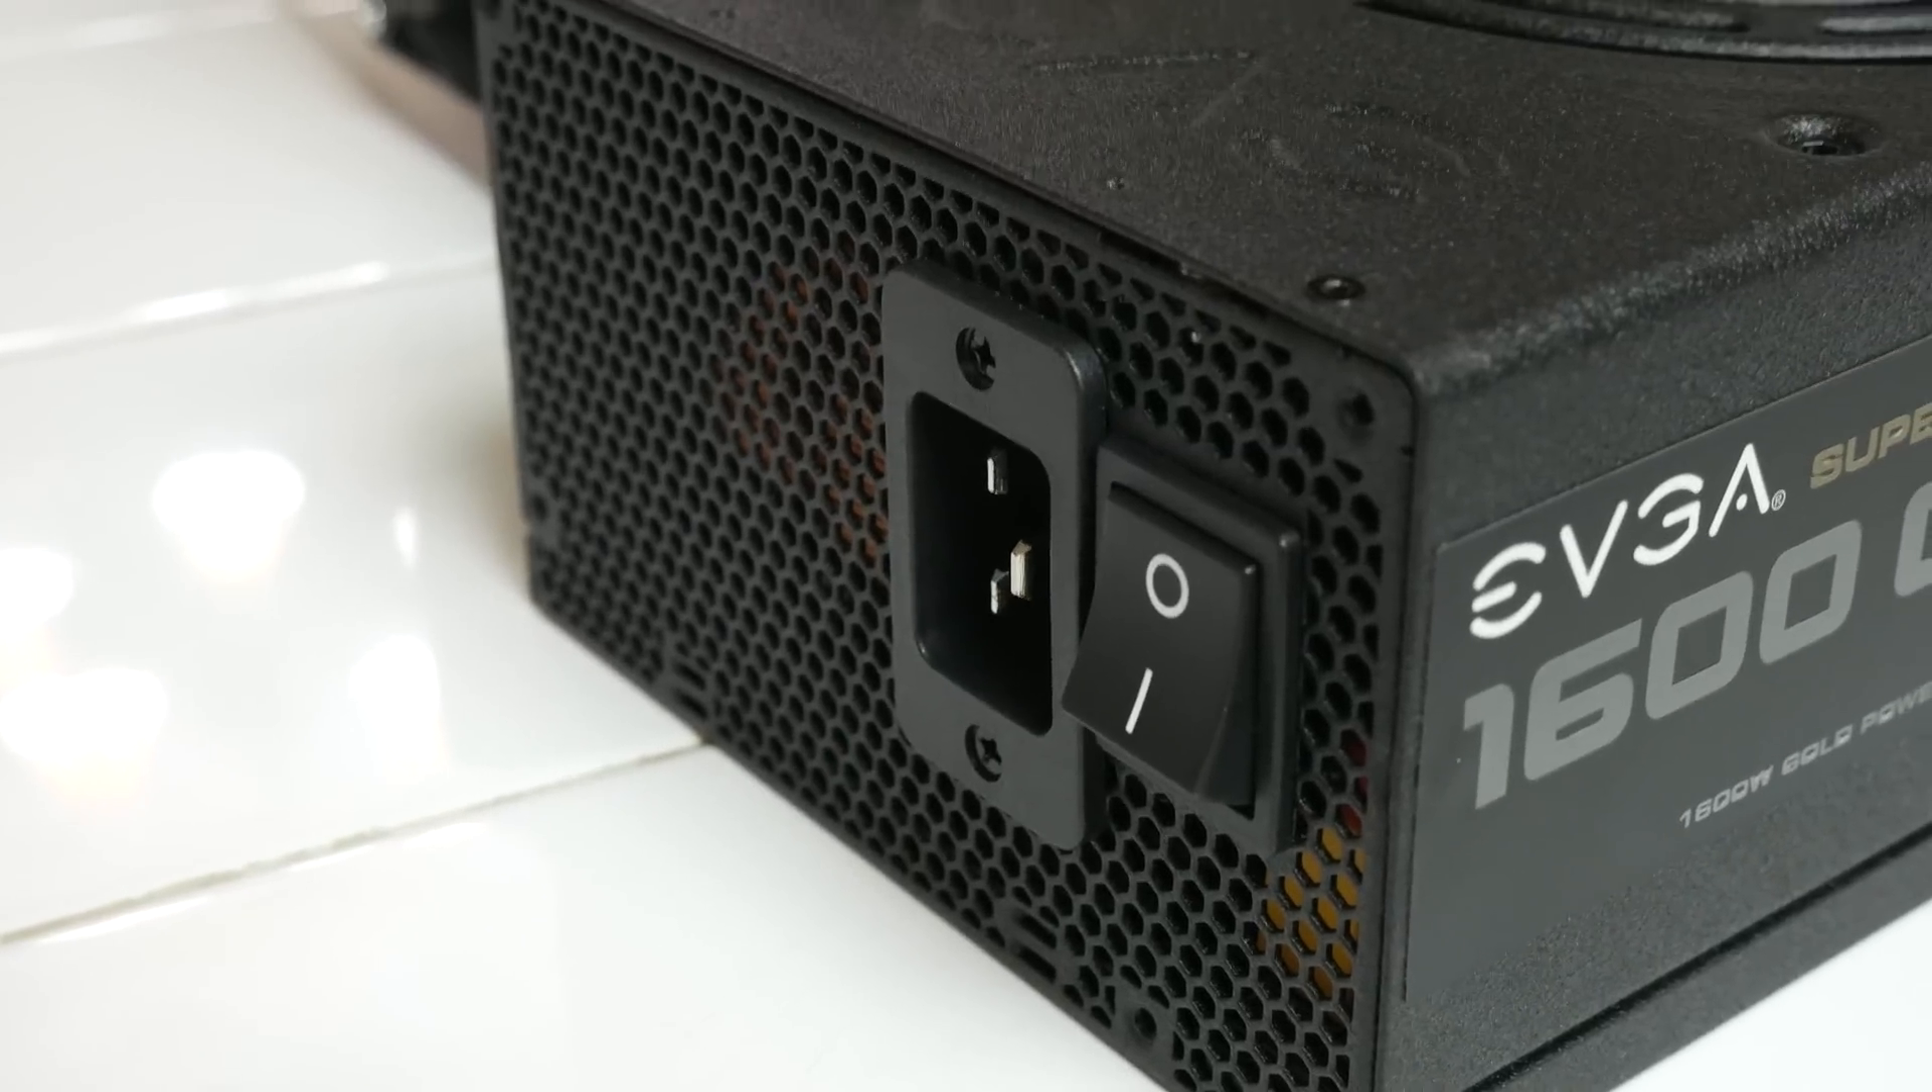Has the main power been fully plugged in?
No.